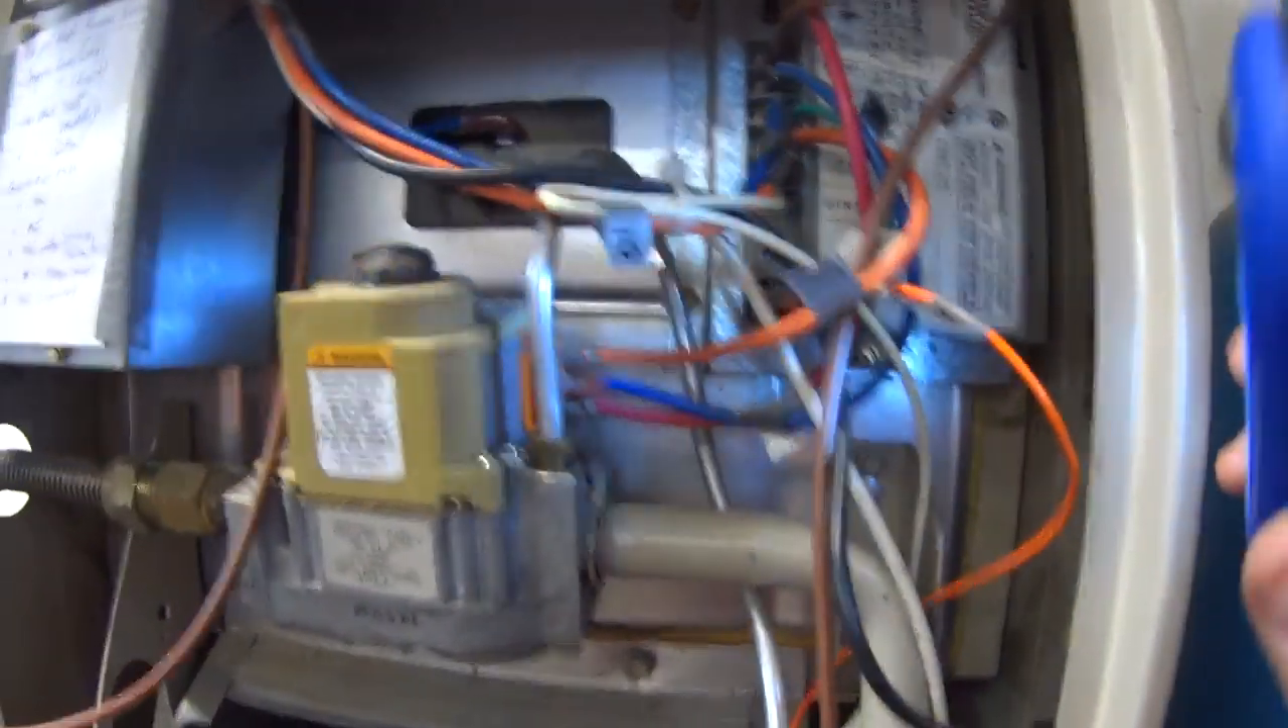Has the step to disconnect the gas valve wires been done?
No.